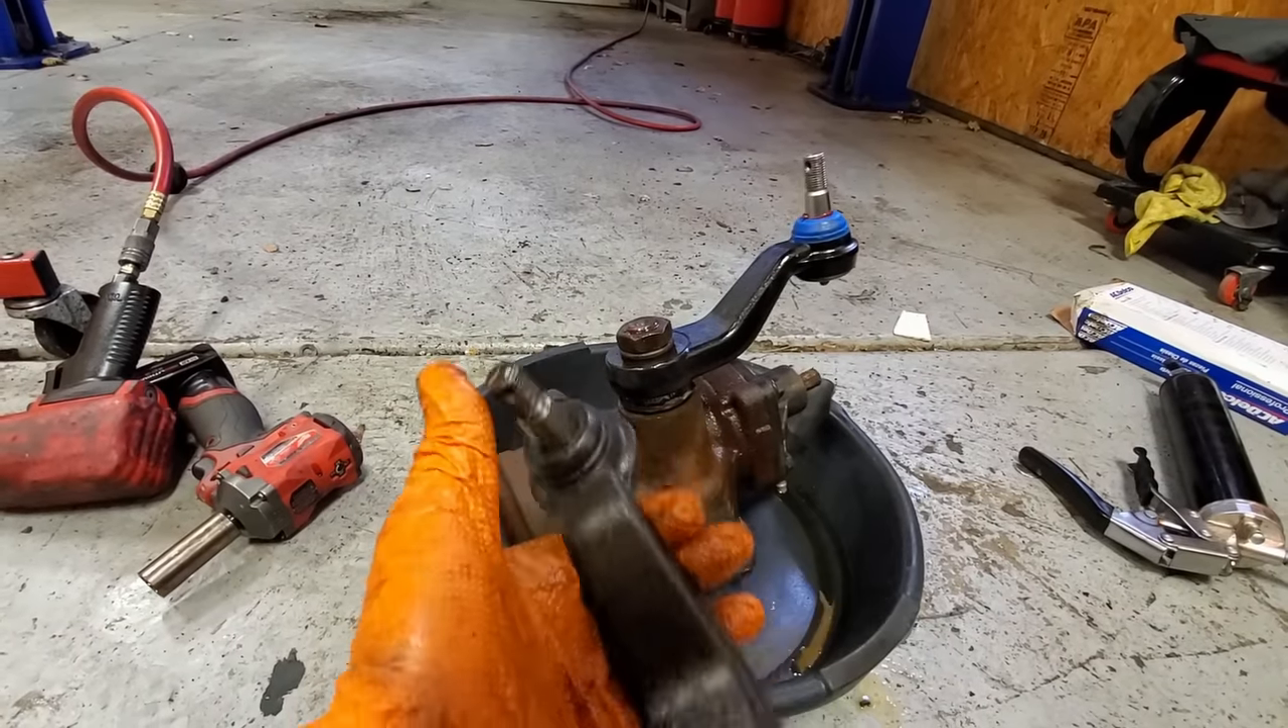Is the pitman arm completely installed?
Yes.